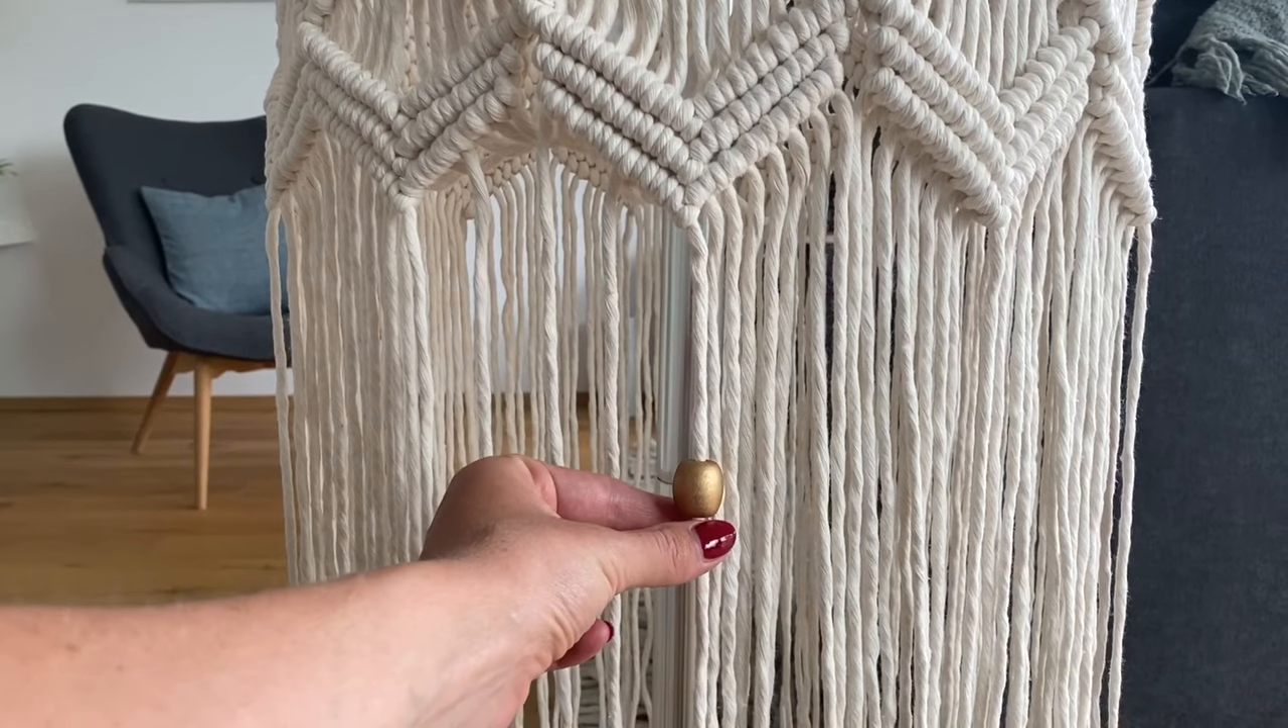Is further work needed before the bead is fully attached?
Yes.